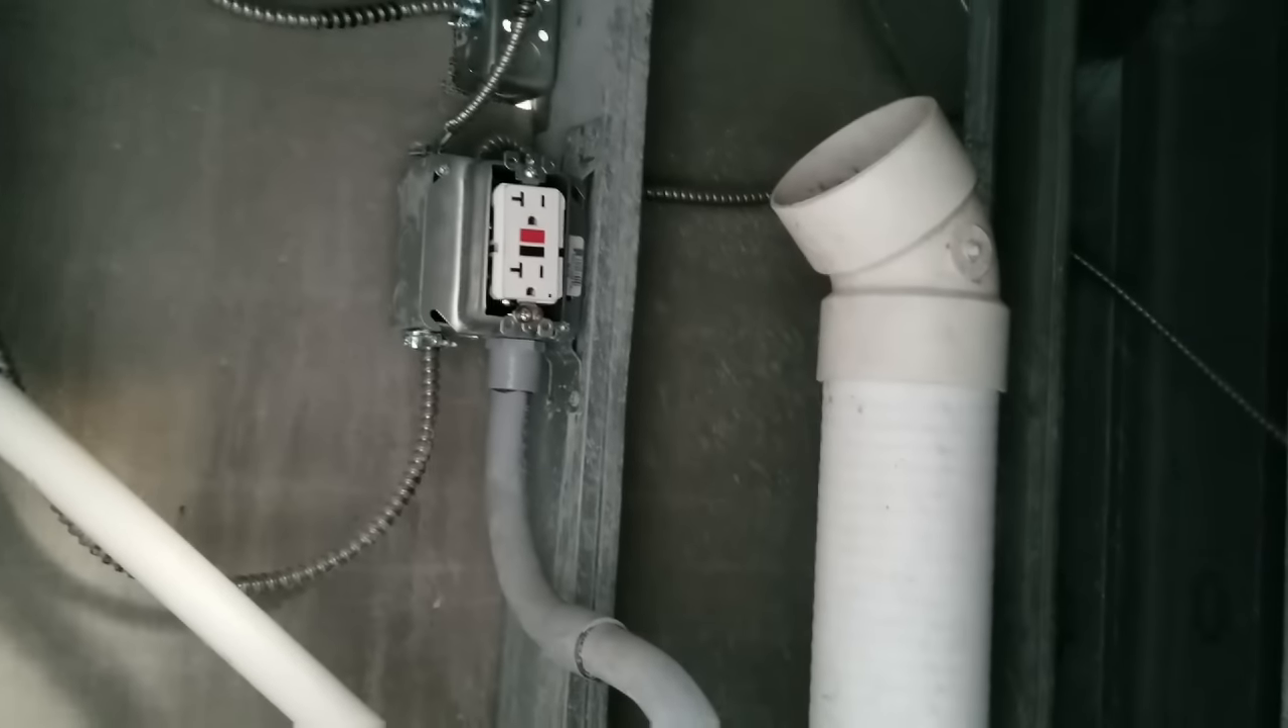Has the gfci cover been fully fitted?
No.